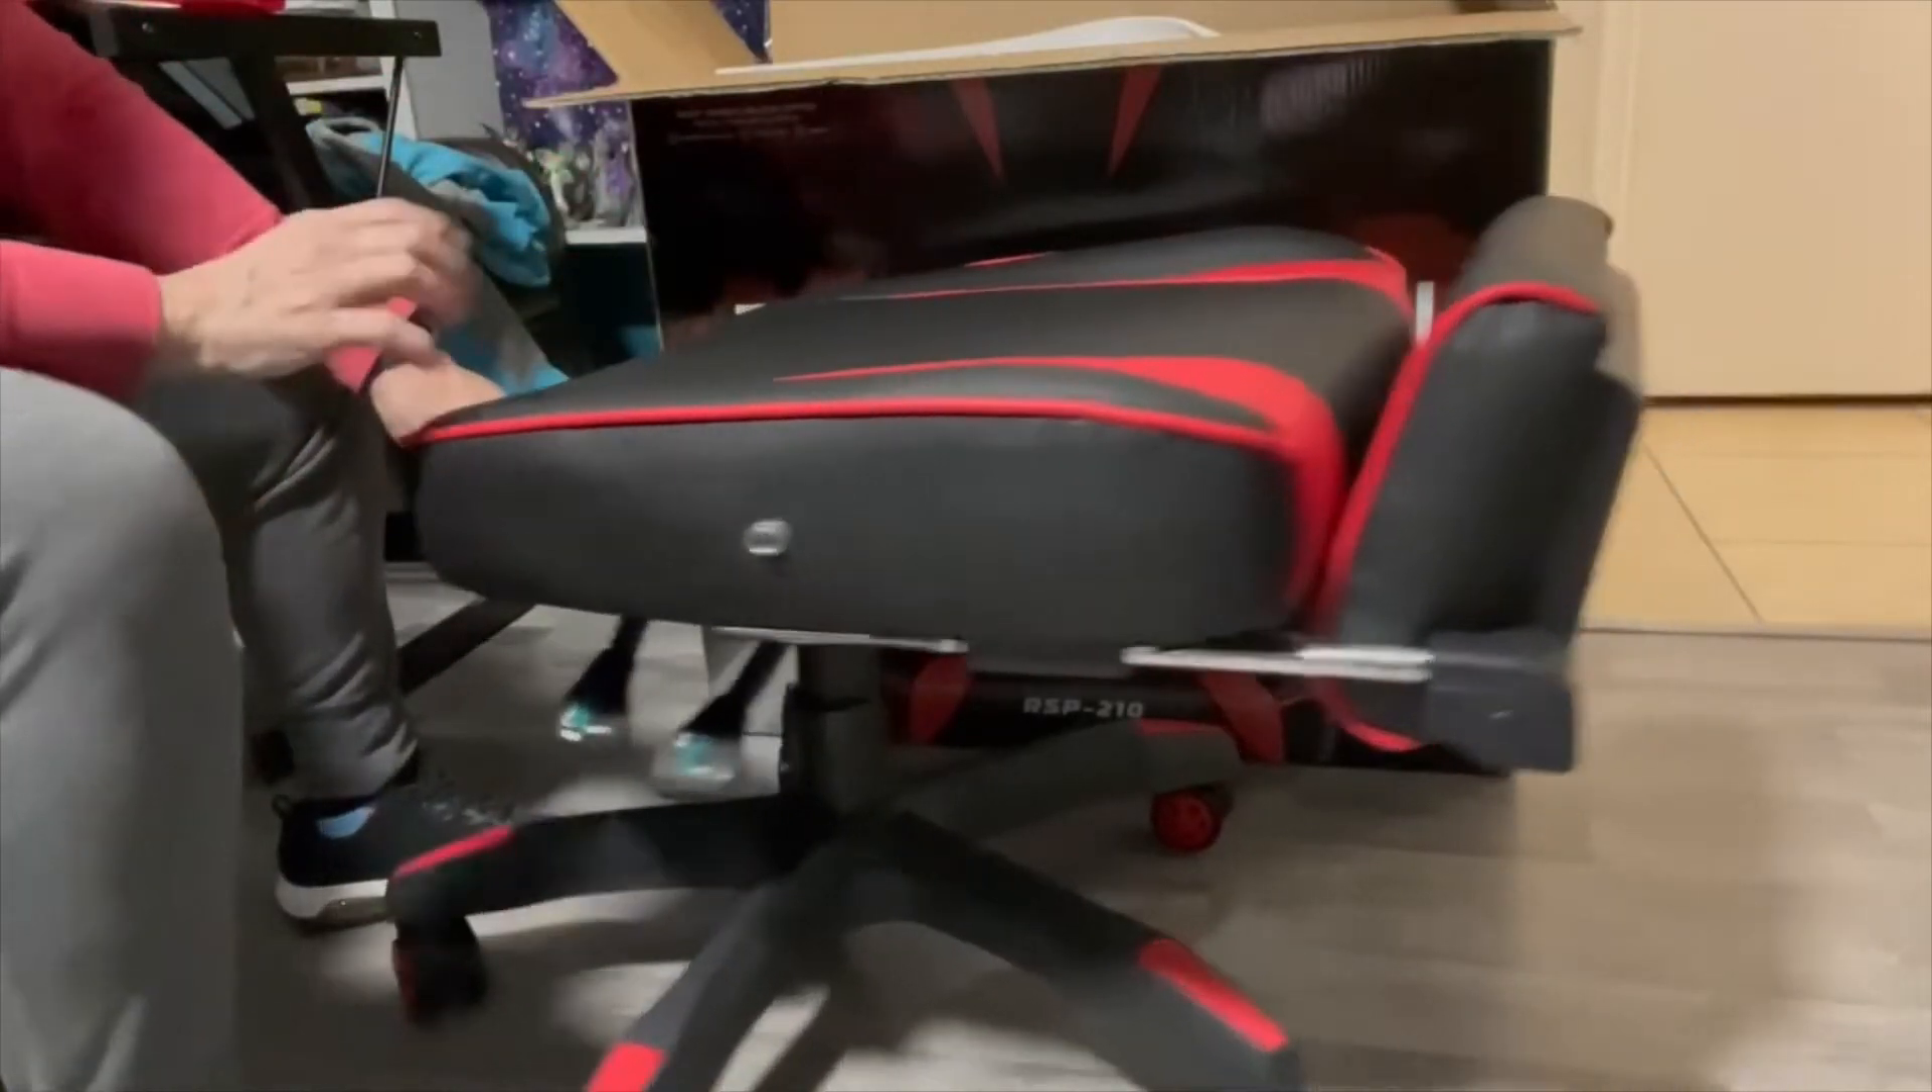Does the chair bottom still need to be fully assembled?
No.